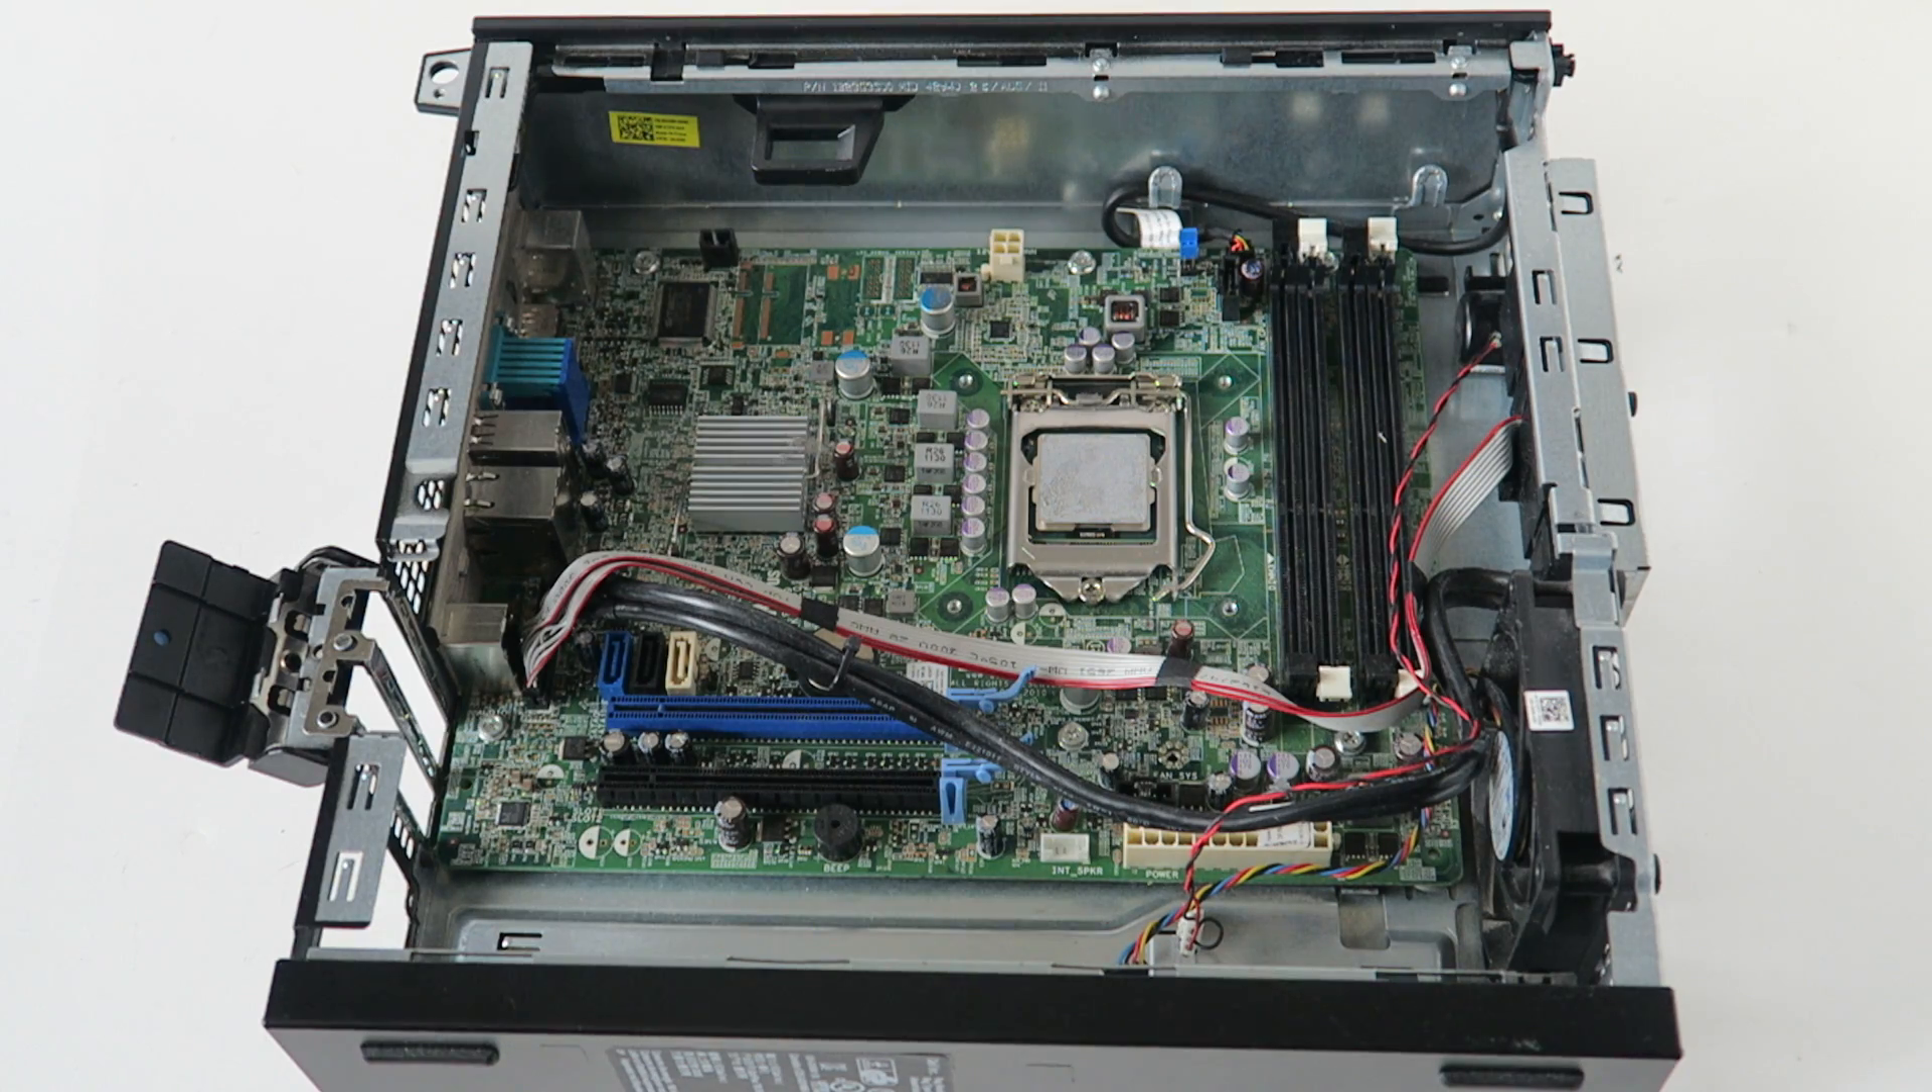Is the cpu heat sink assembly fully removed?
Yes.